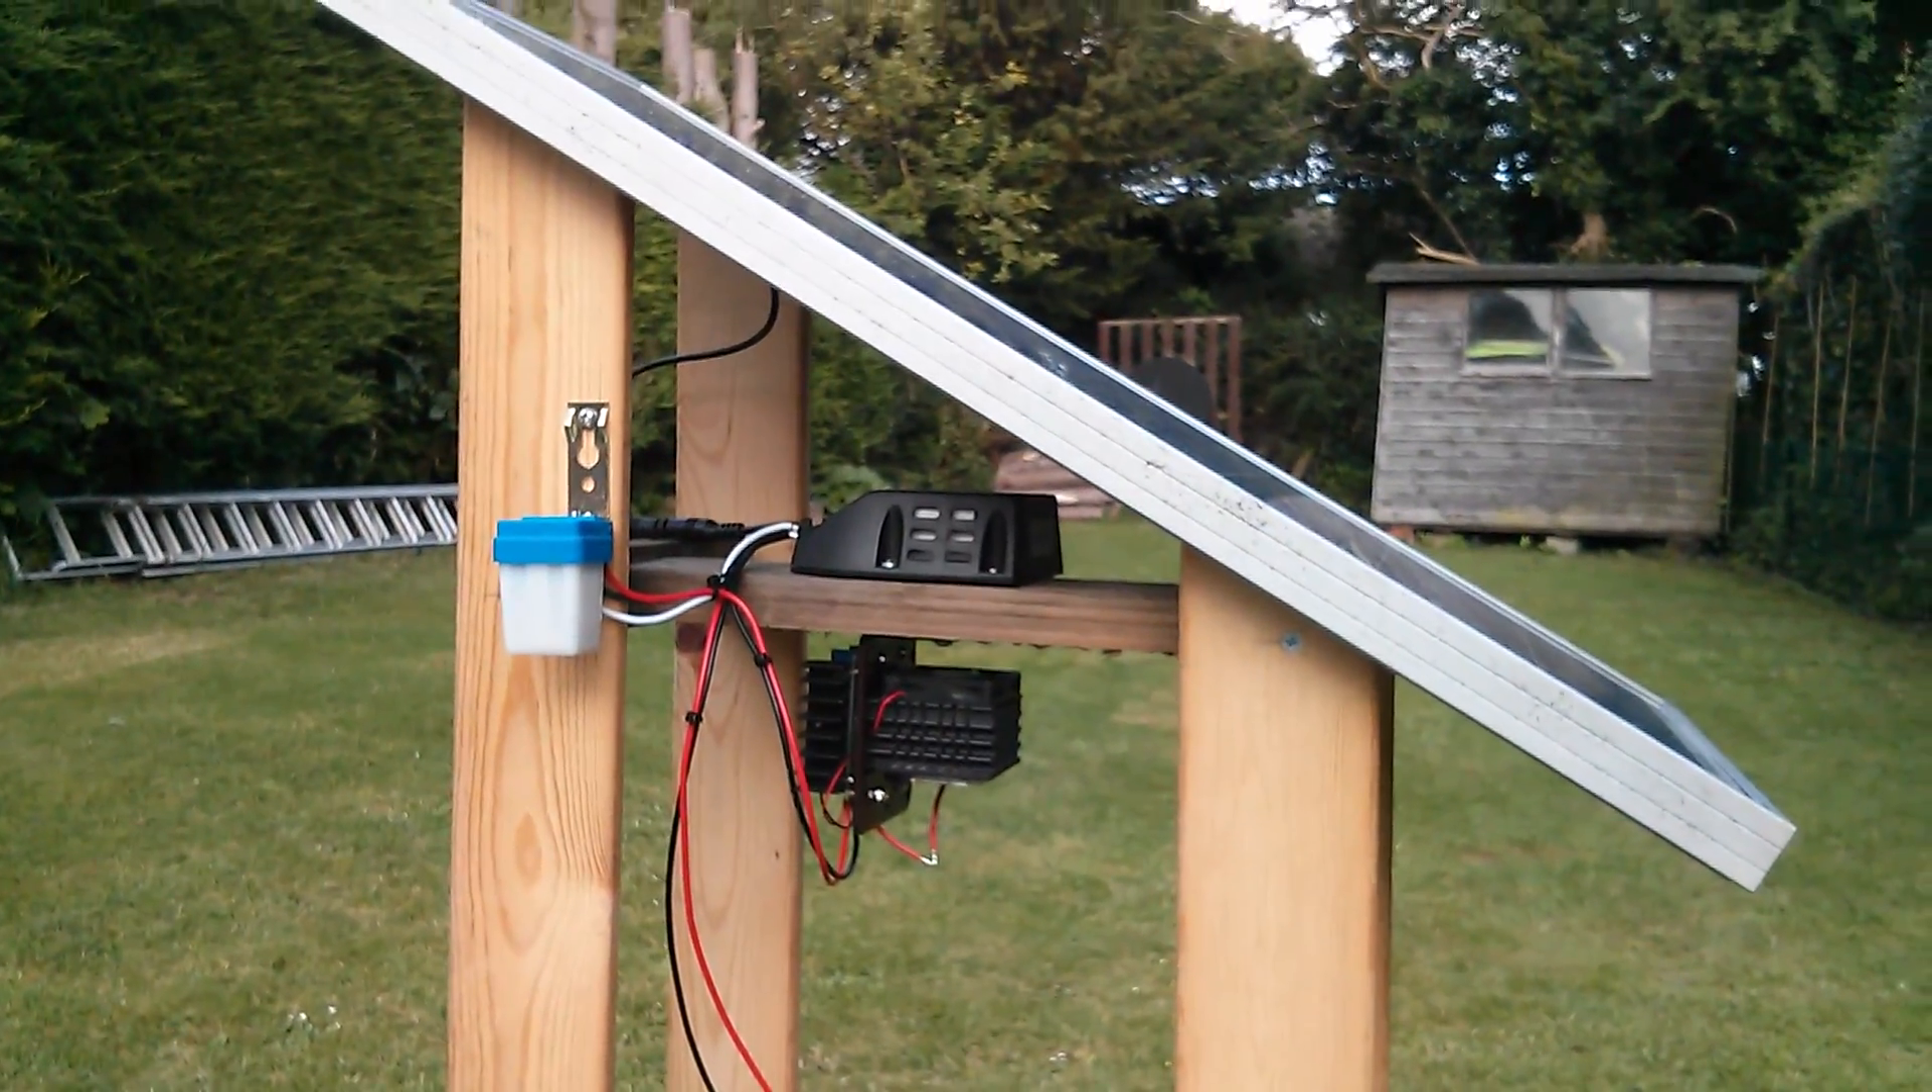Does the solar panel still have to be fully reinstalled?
No.